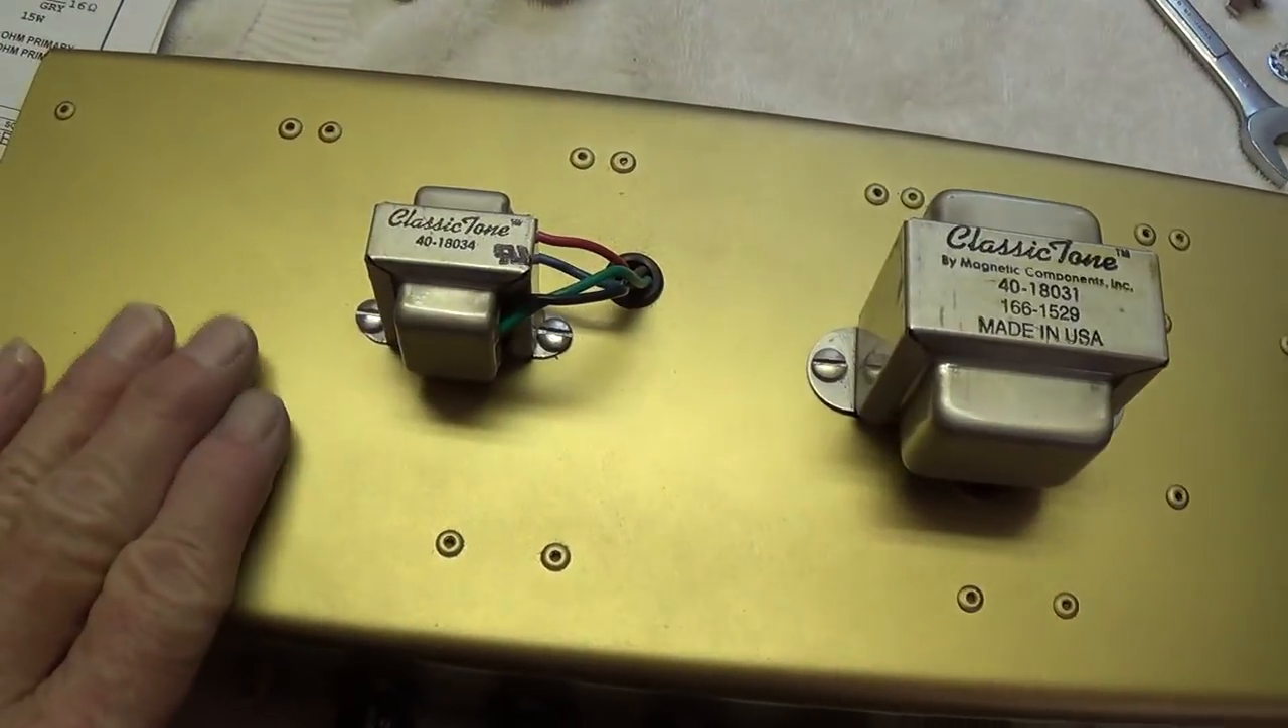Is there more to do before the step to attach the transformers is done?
No.